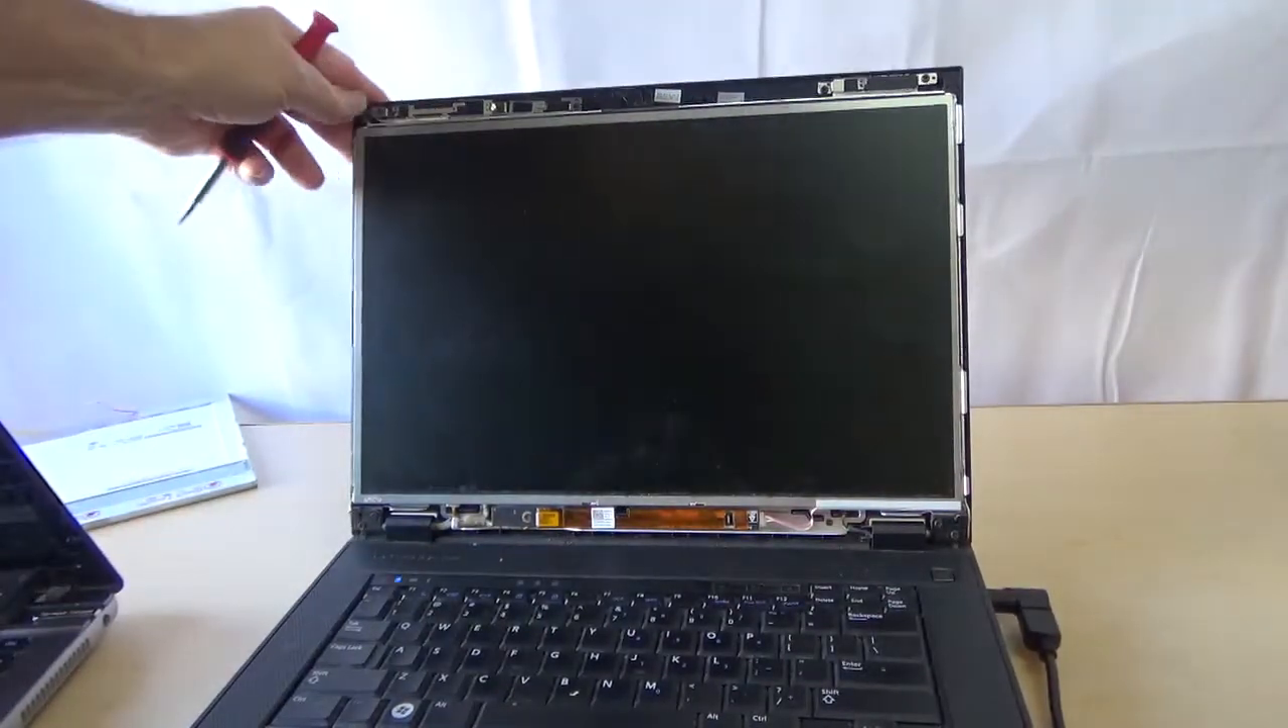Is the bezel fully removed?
Yes.